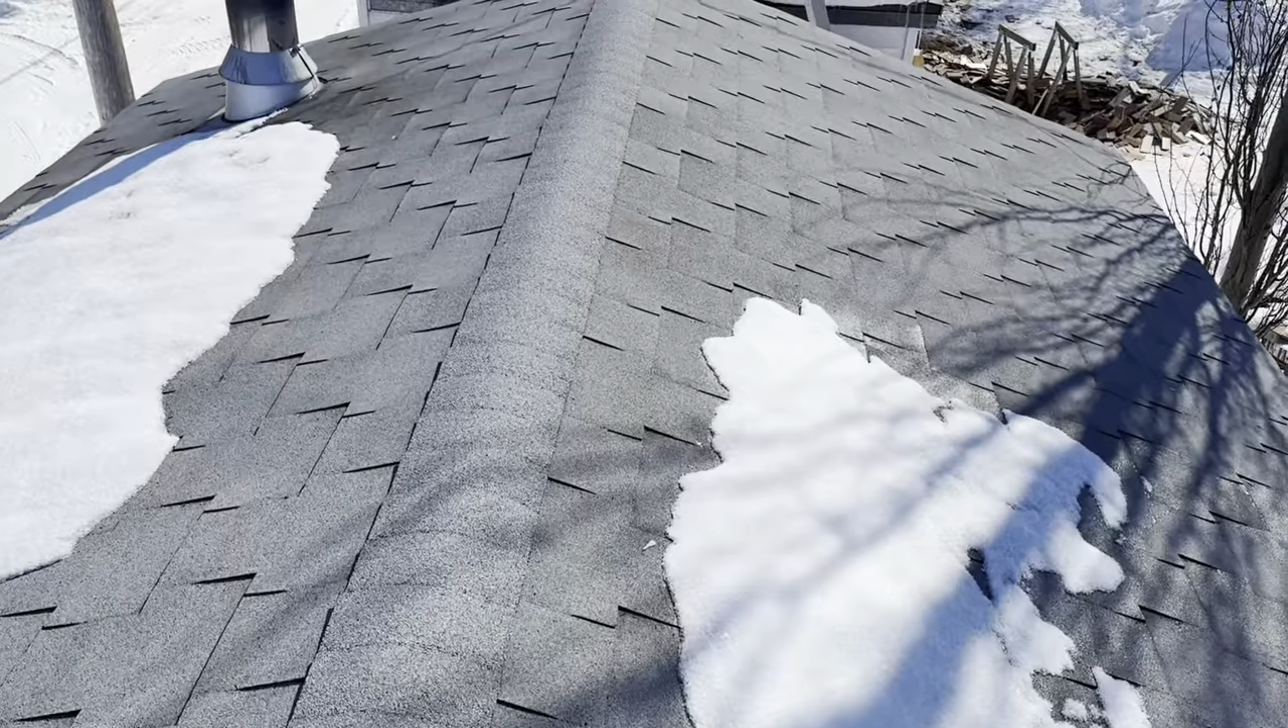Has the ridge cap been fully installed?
Yes.